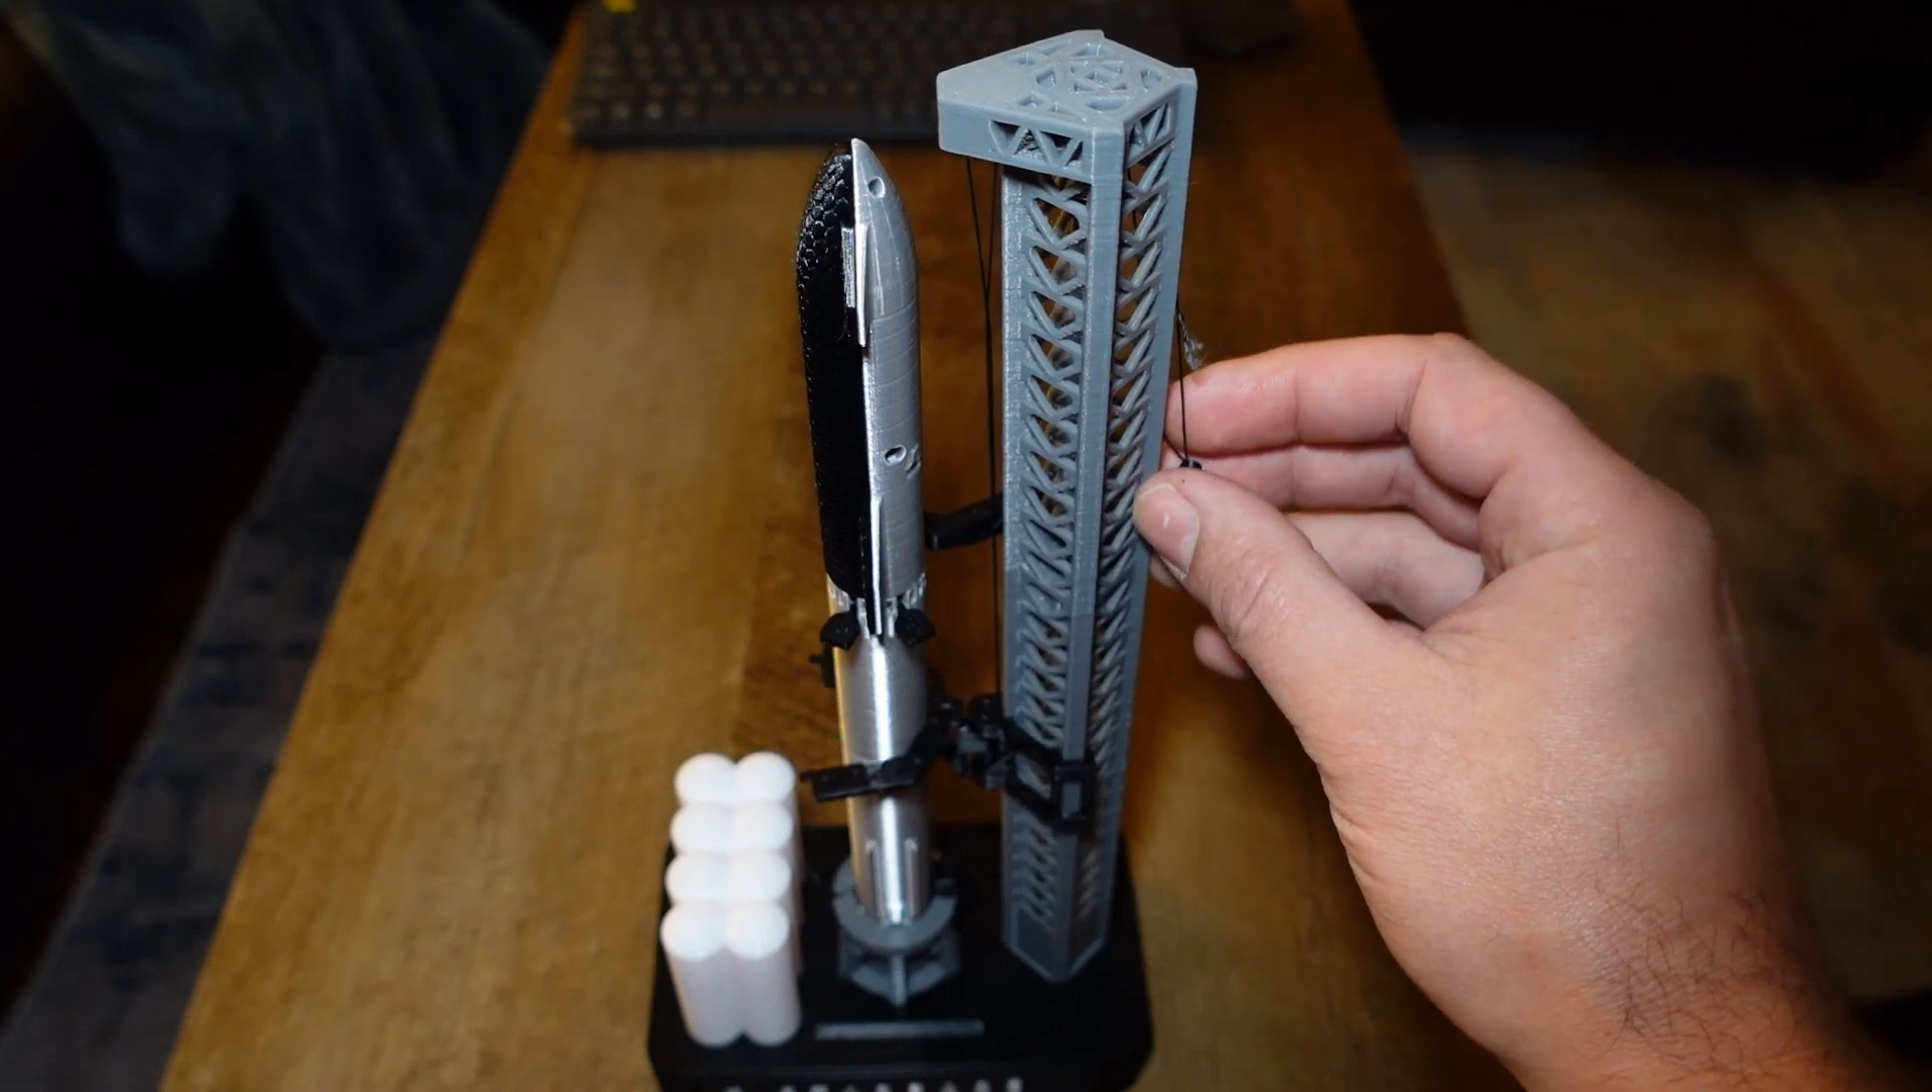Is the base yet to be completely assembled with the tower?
No.